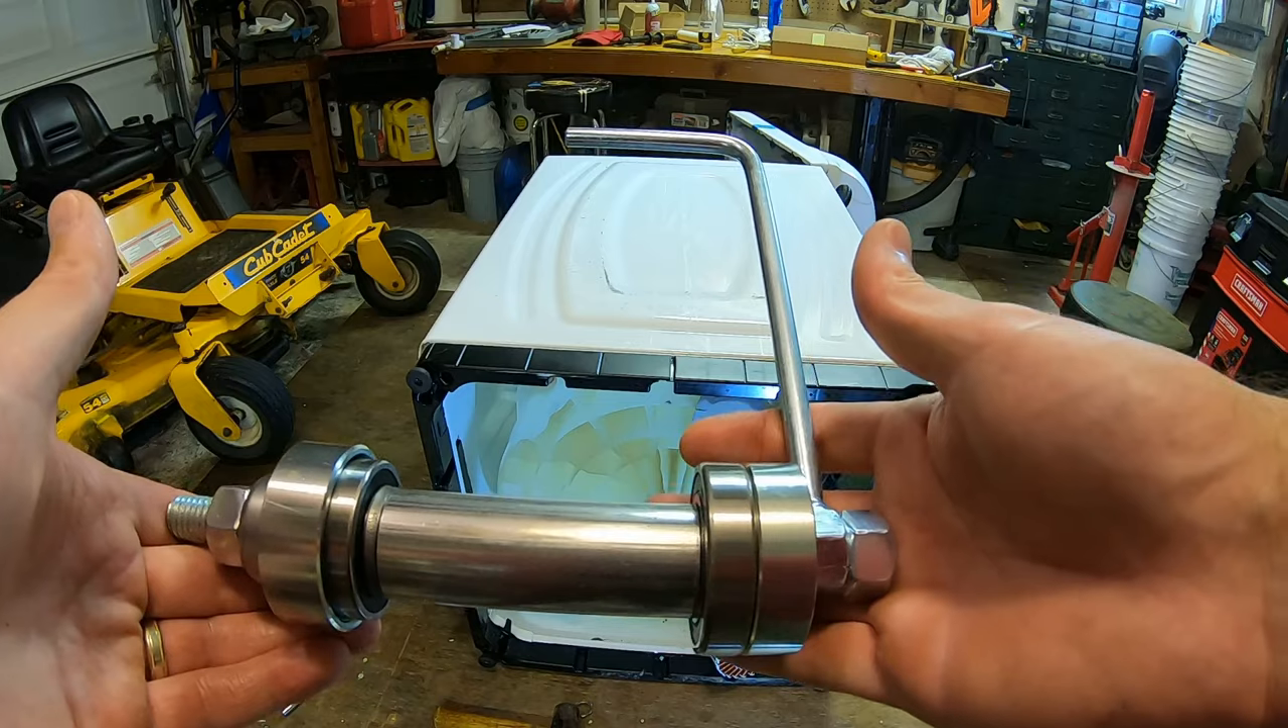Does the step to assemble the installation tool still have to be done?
No.